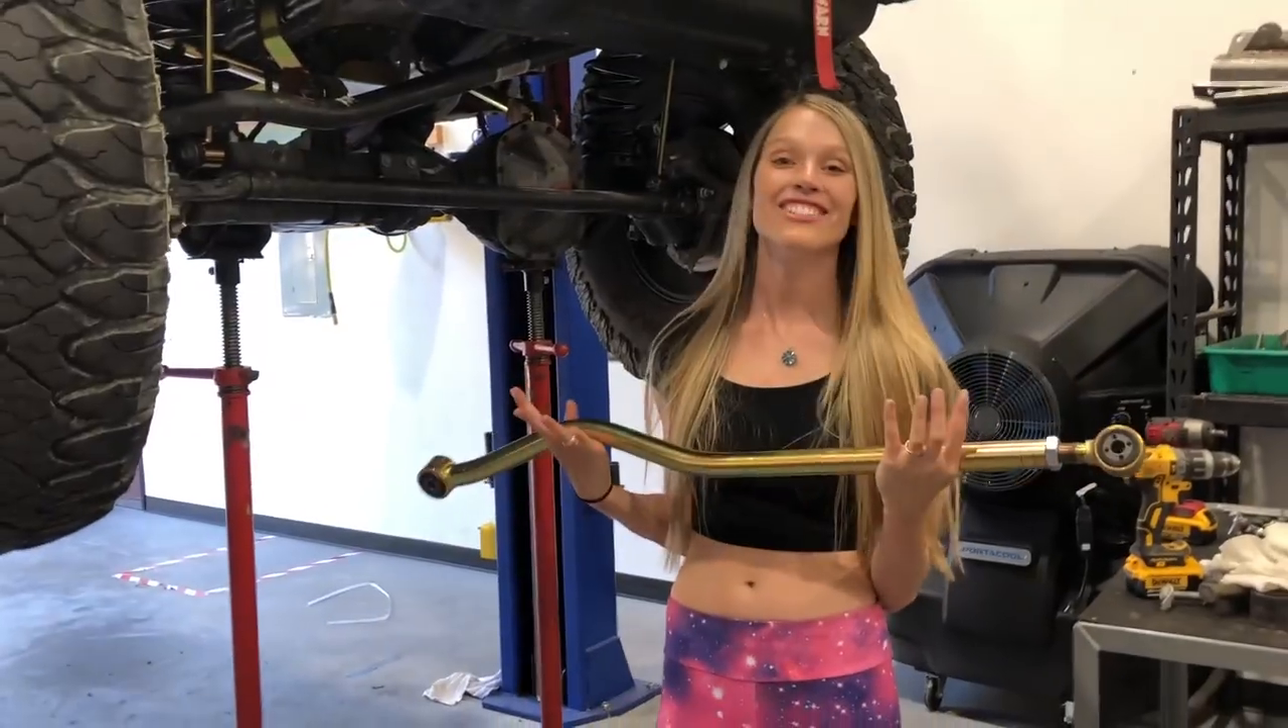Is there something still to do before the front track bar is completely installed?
Yes.